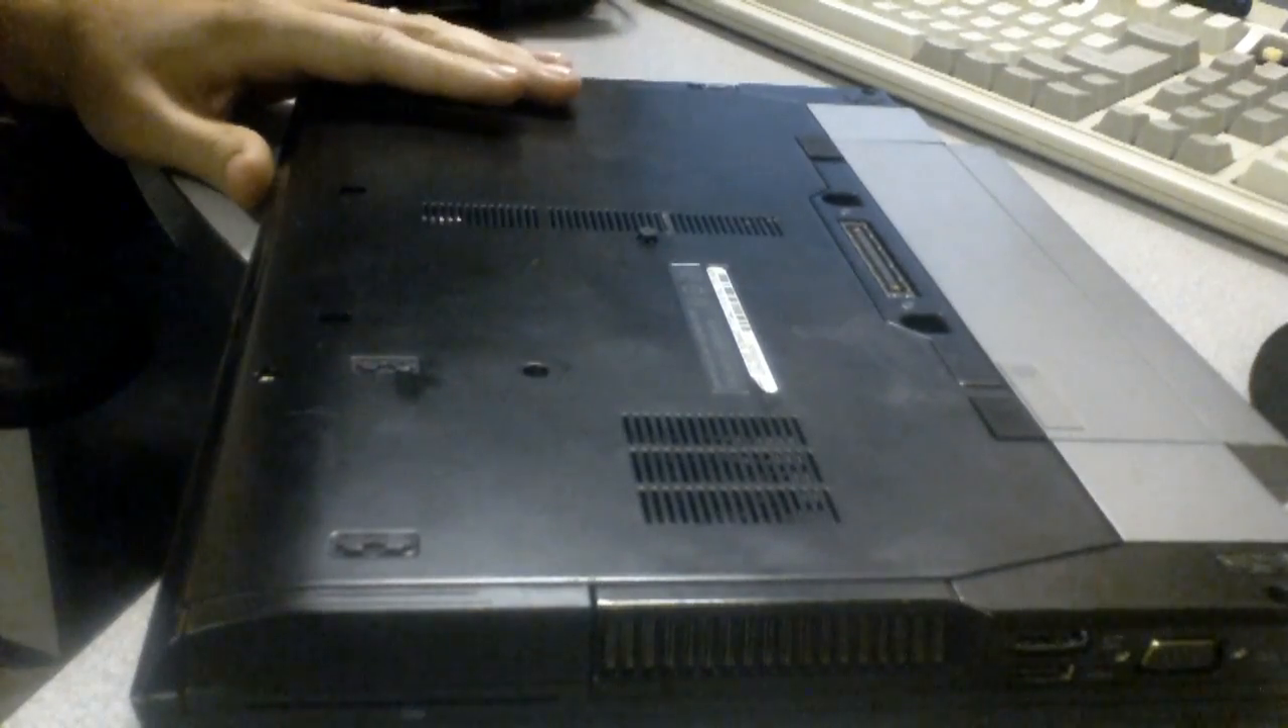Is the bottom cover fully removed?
No.